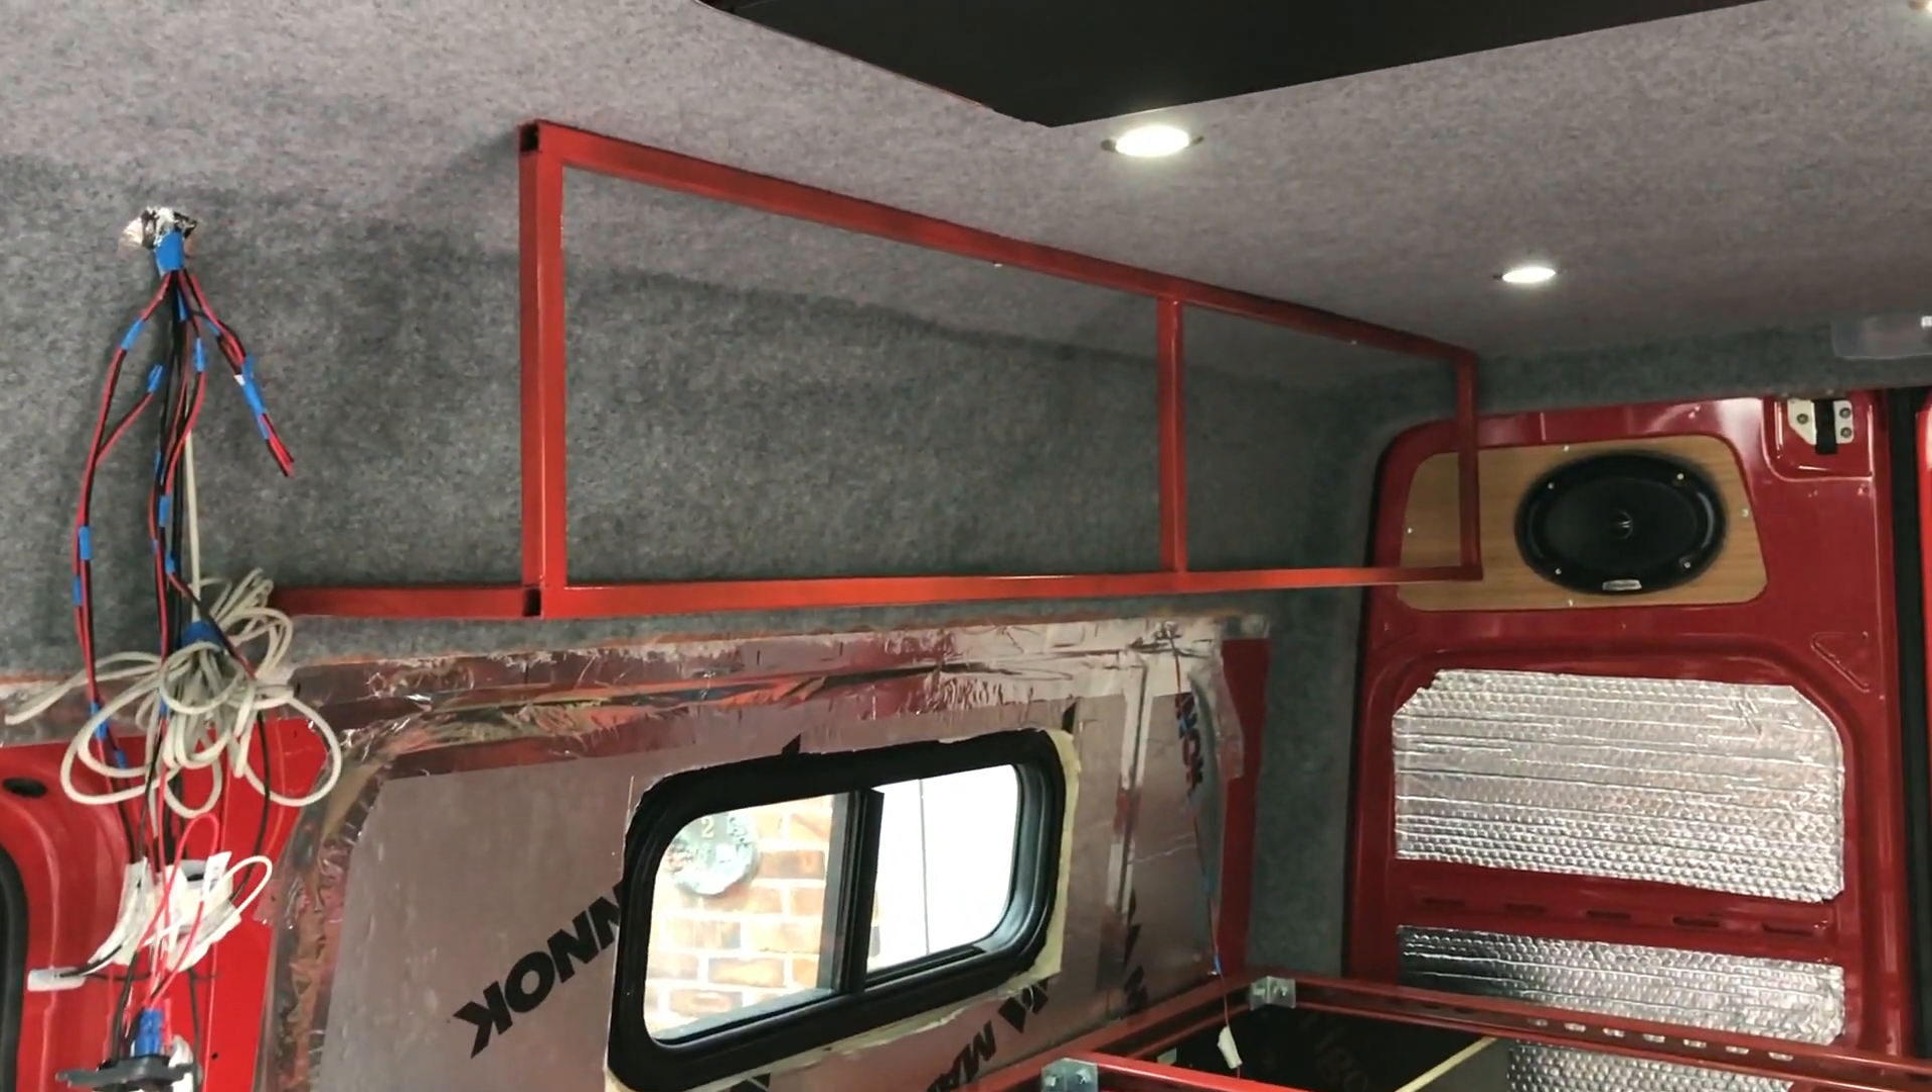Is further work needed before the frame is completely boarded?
Yes.